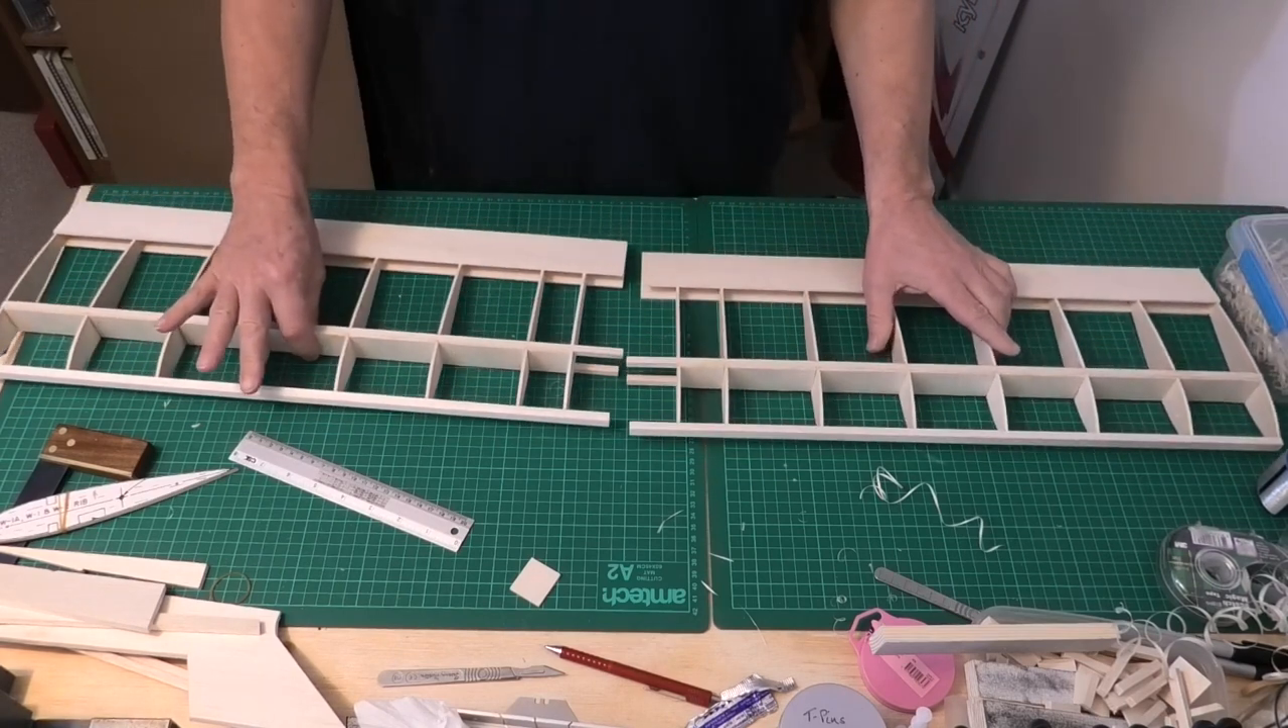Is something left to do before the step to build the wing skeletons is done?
No.